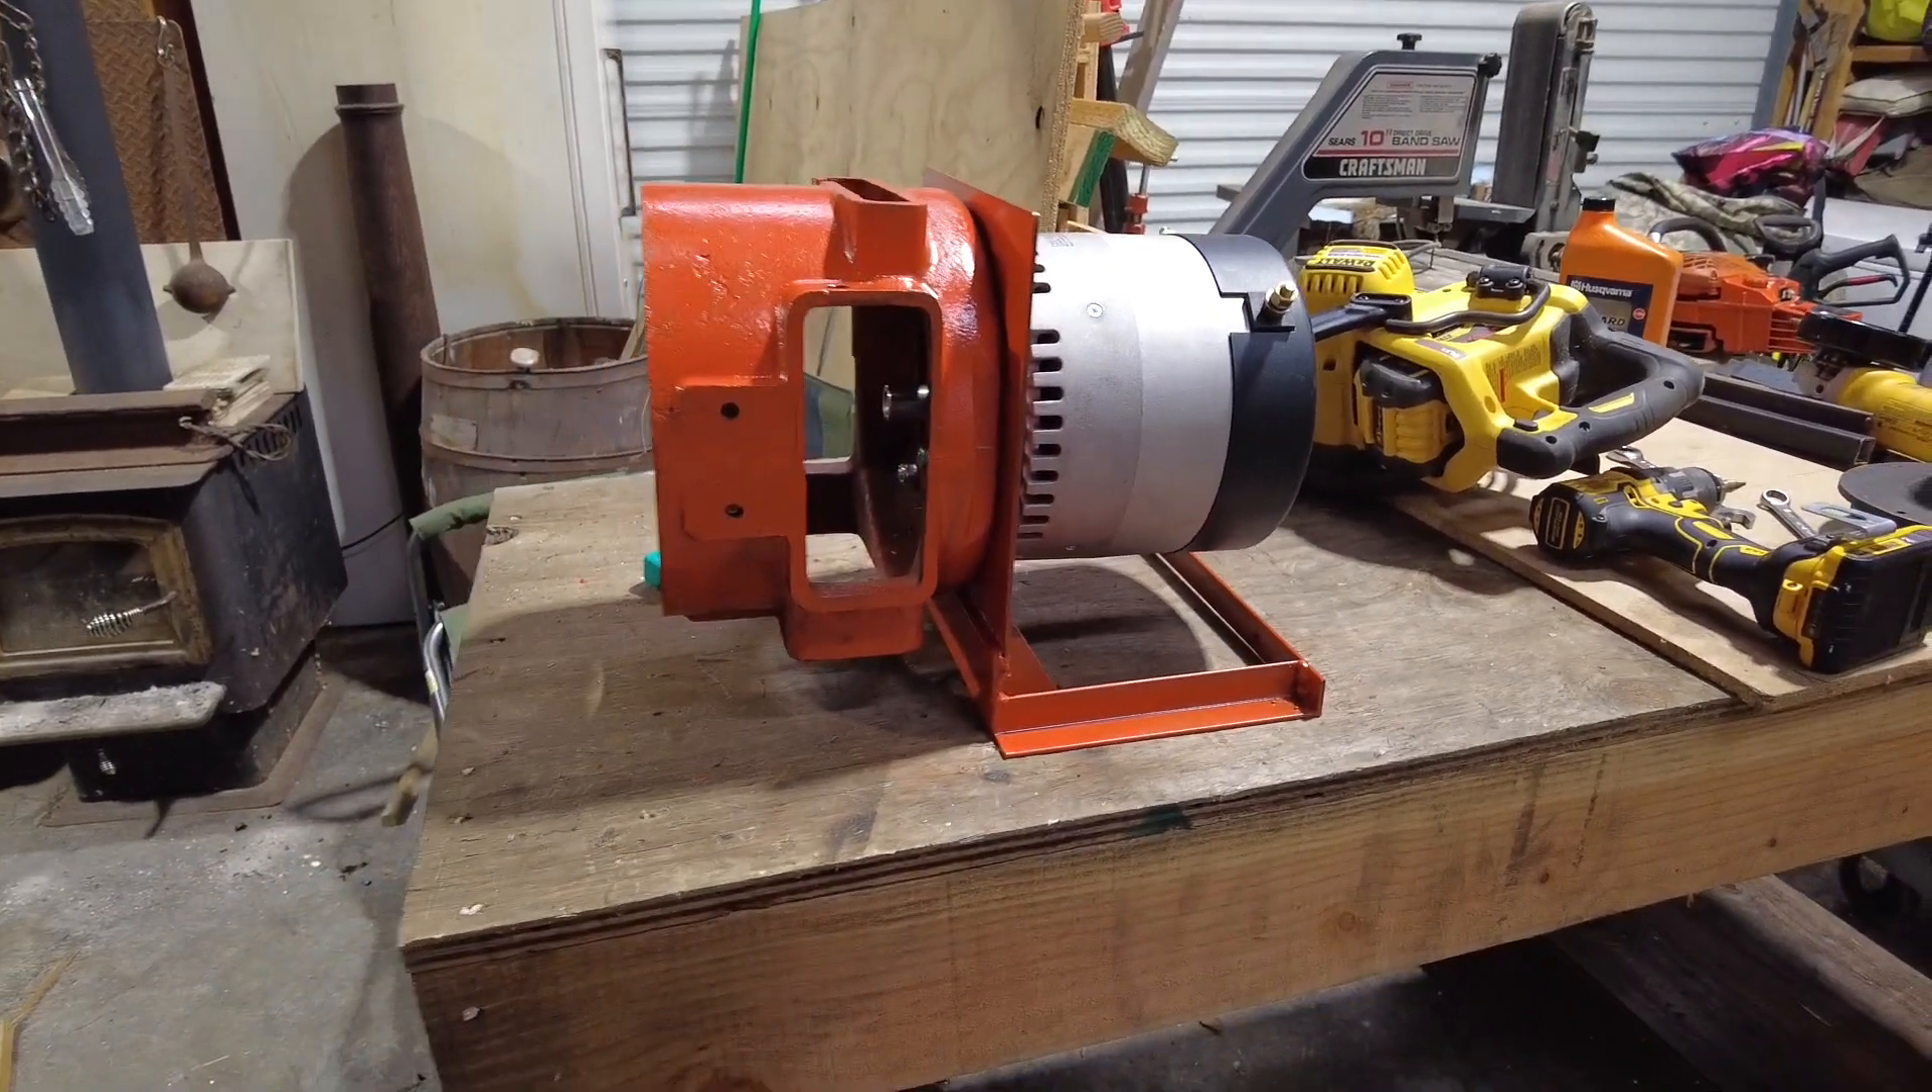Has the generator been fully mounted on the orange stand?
Yes.